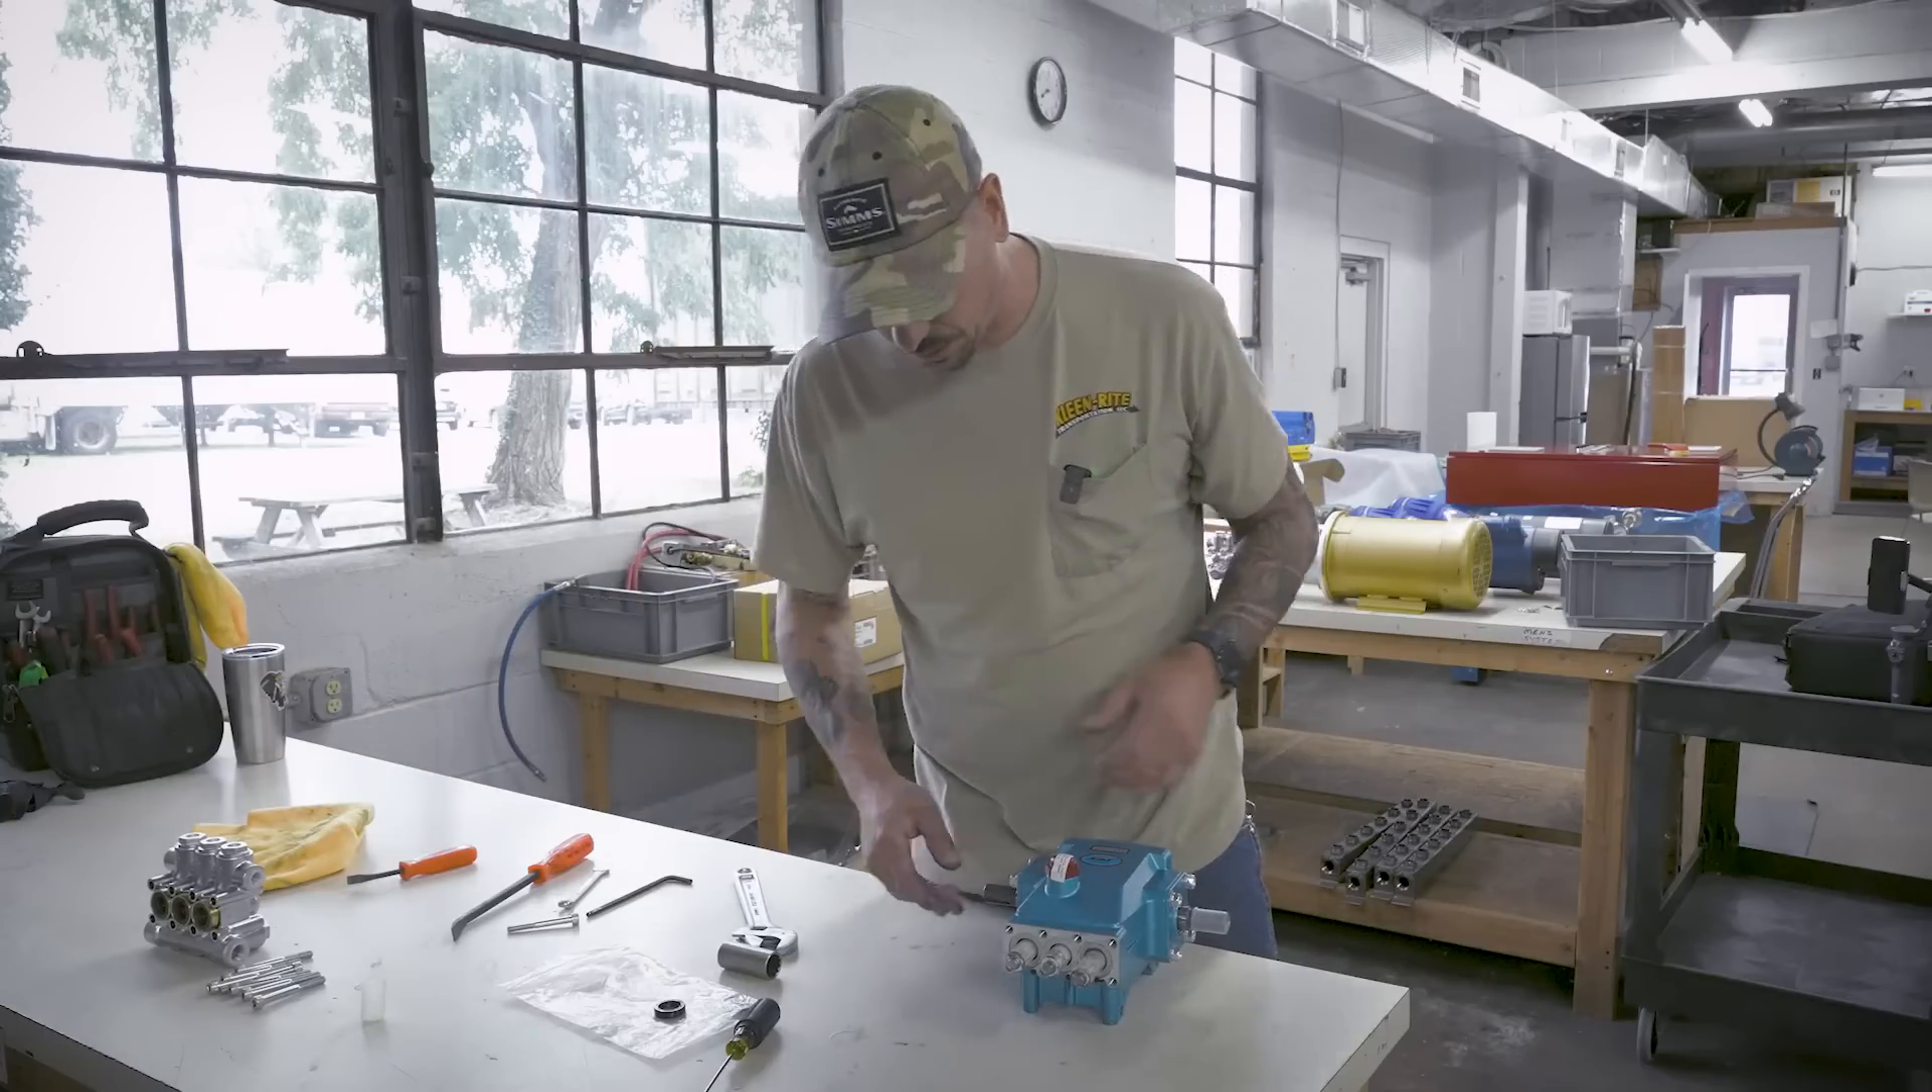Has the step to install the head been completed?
No.